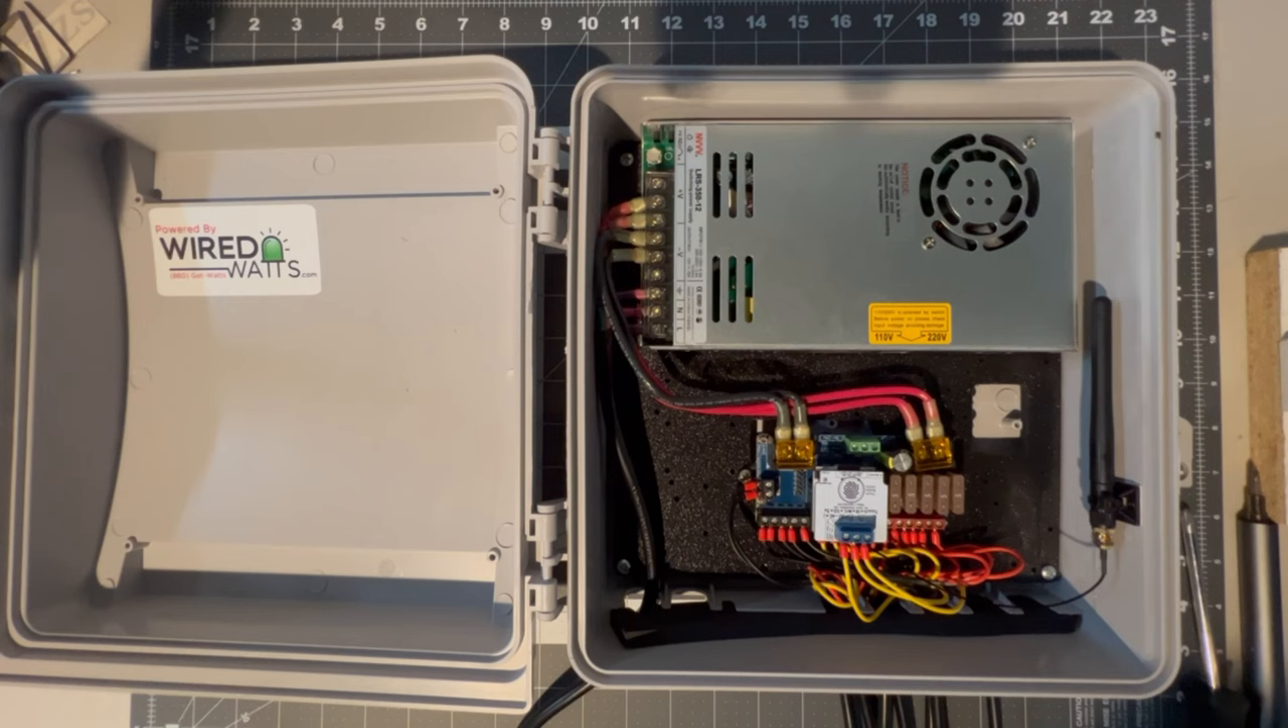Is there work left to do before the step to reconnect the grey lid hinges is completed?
No.